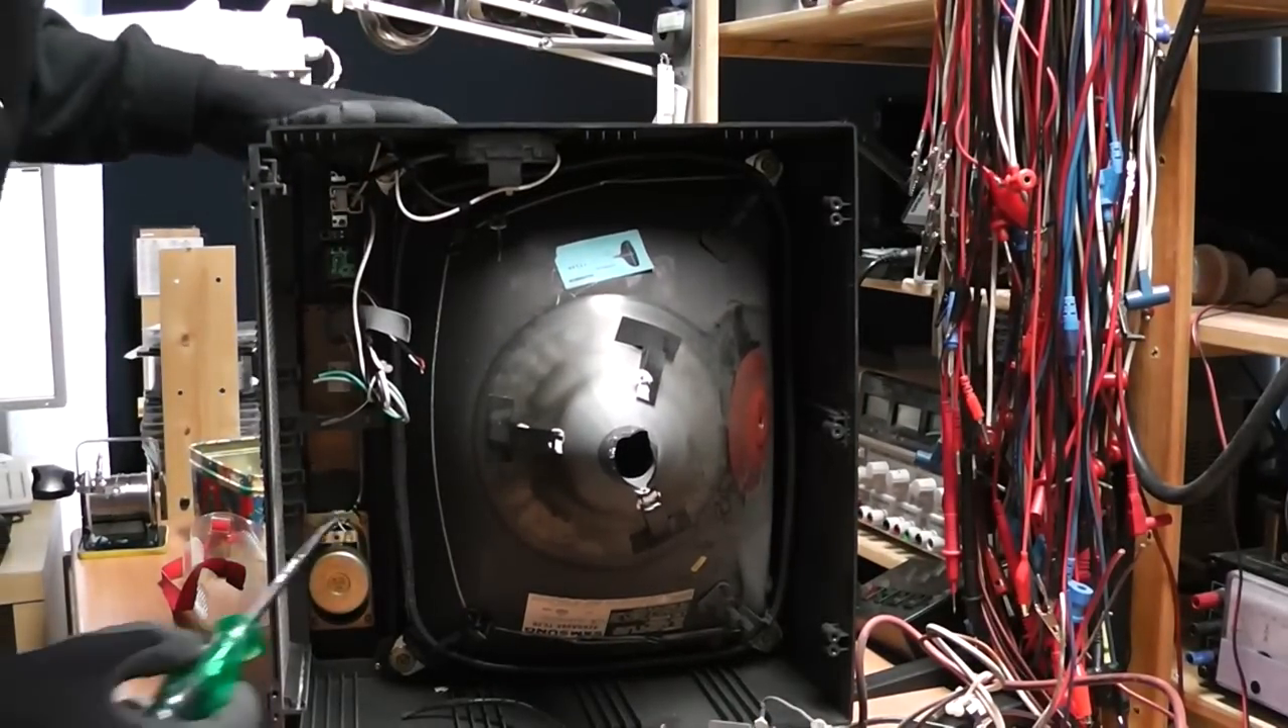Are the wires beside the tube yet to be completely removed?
Yes.